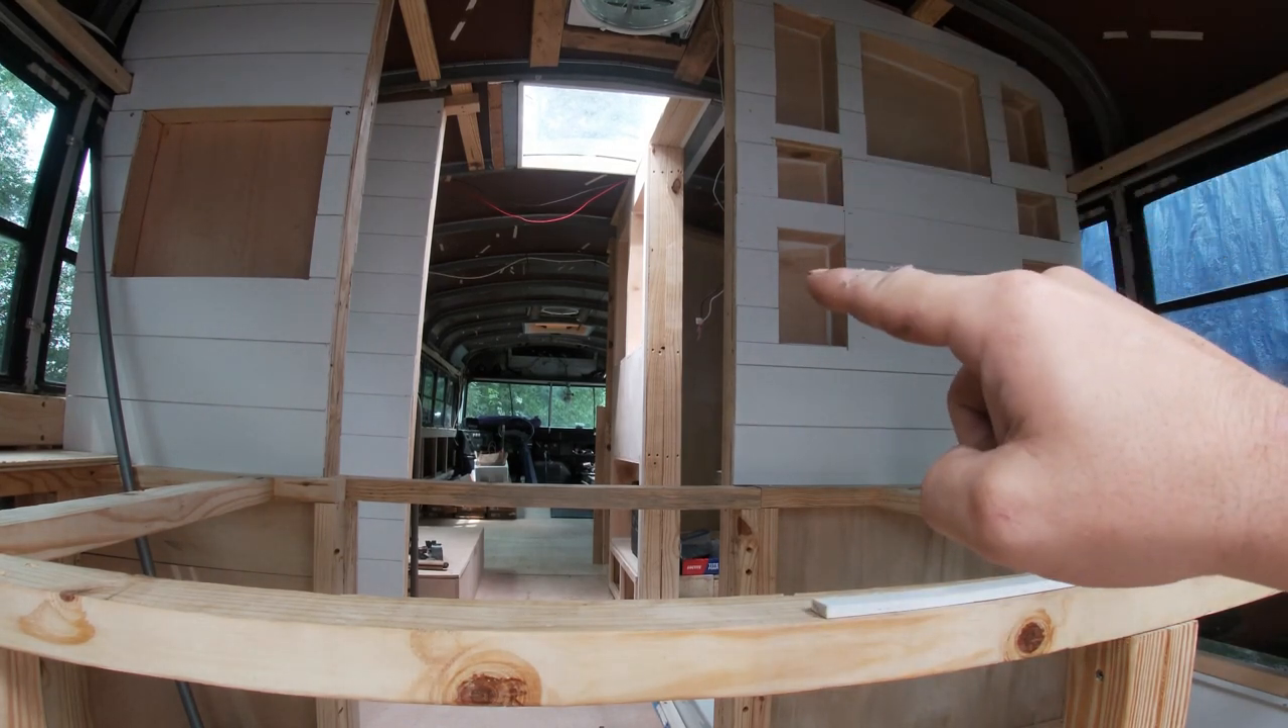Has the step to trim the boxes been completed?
No.